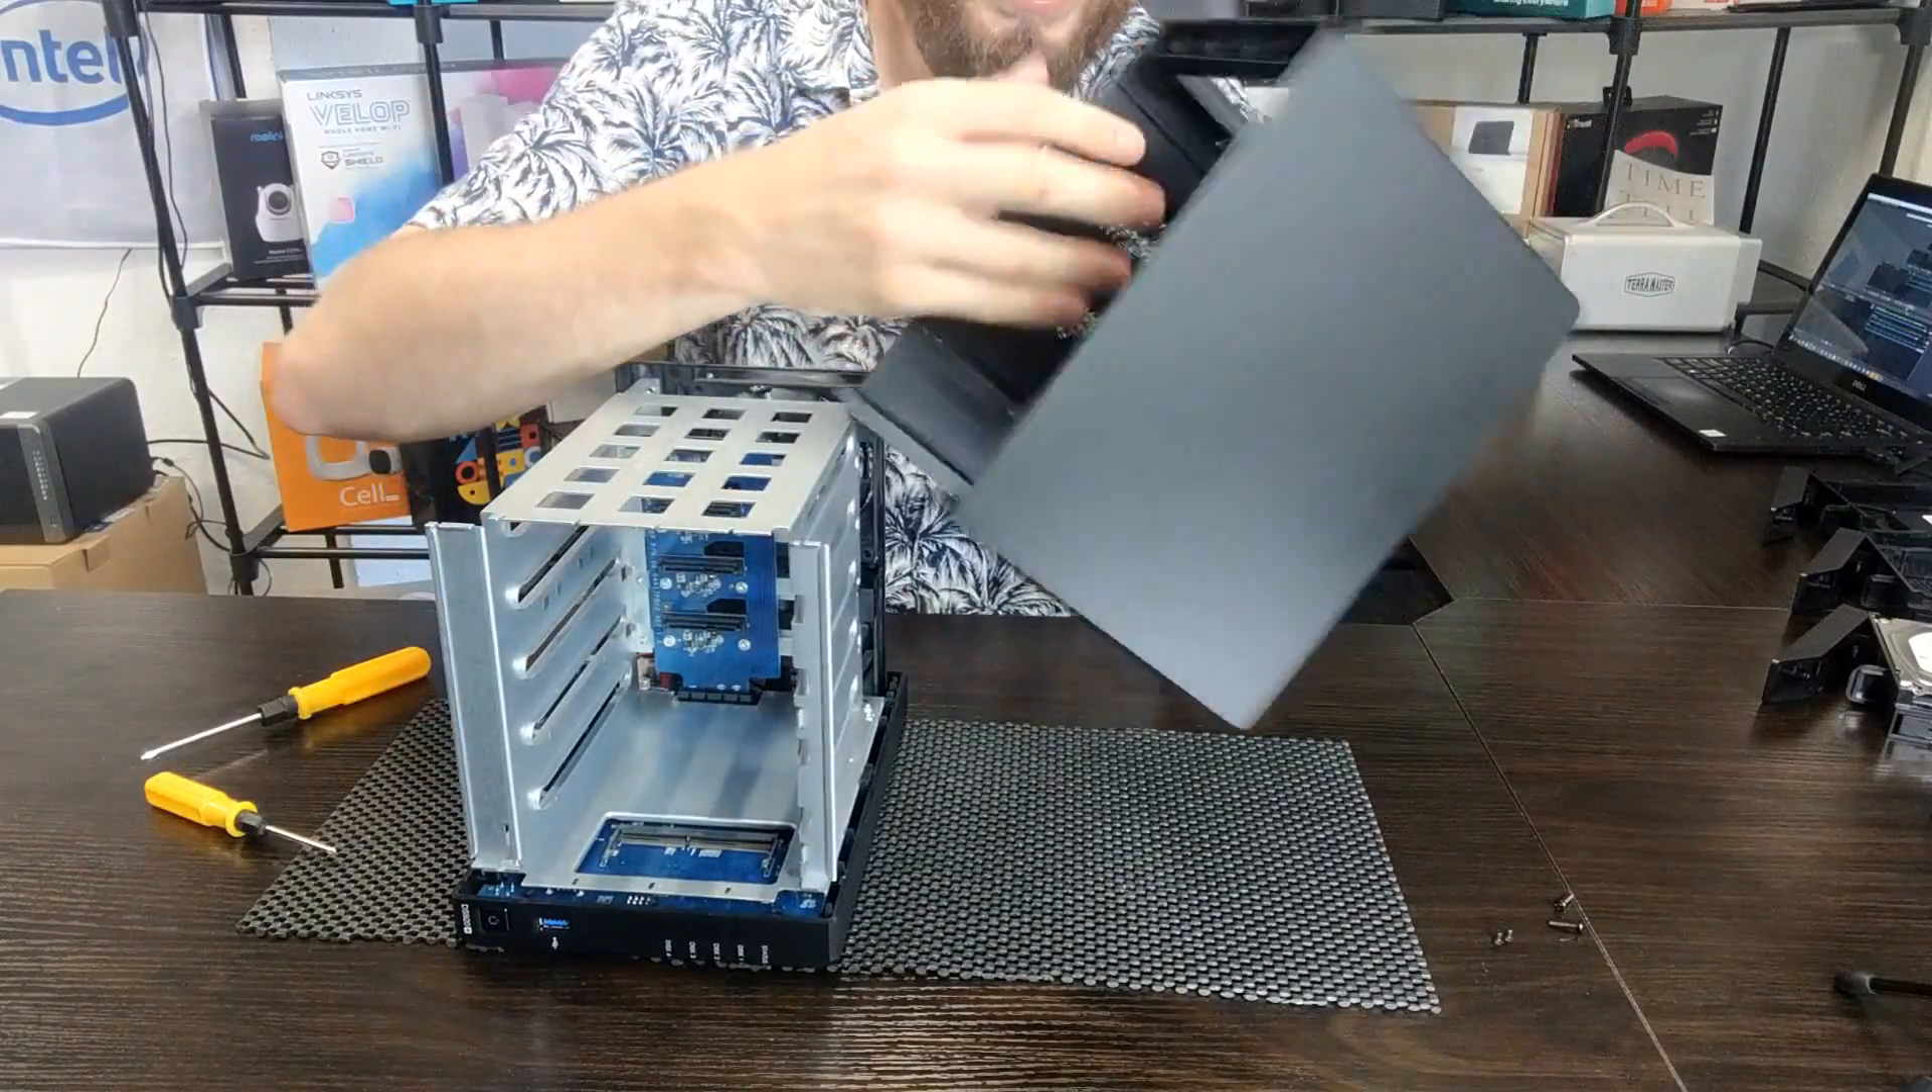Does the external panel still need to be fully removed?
No.